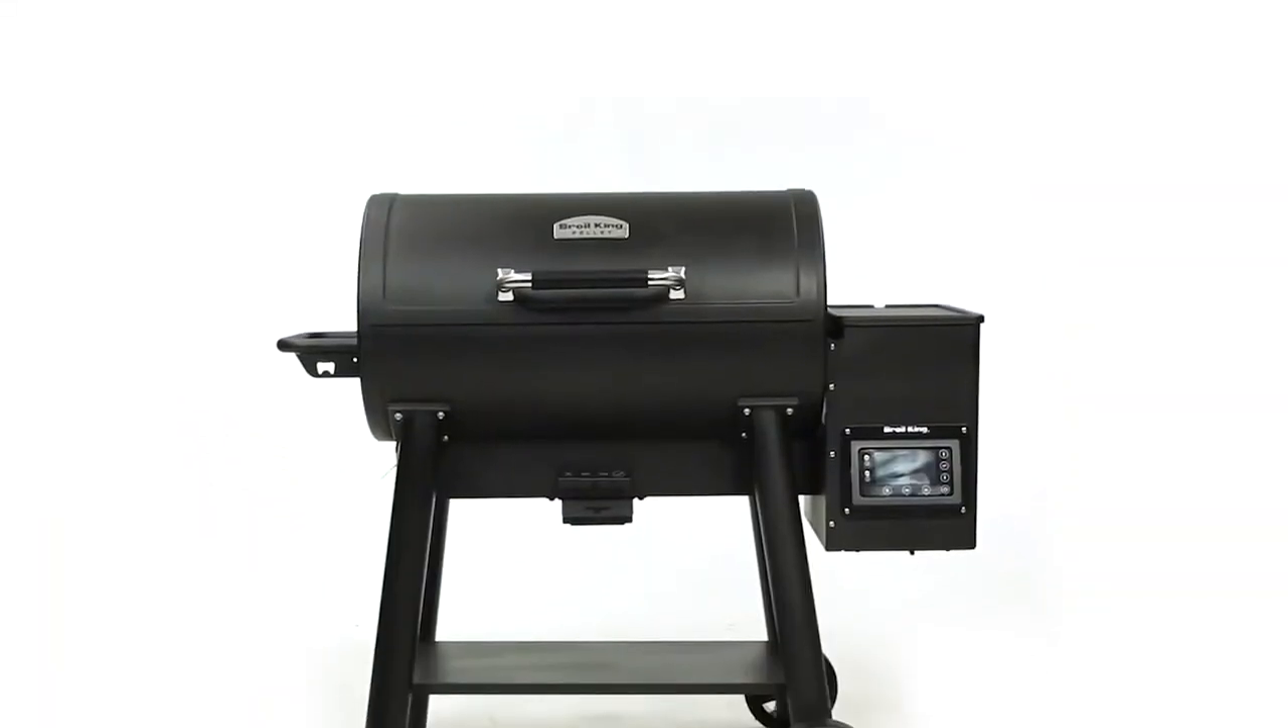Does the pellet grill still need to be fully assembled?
No.